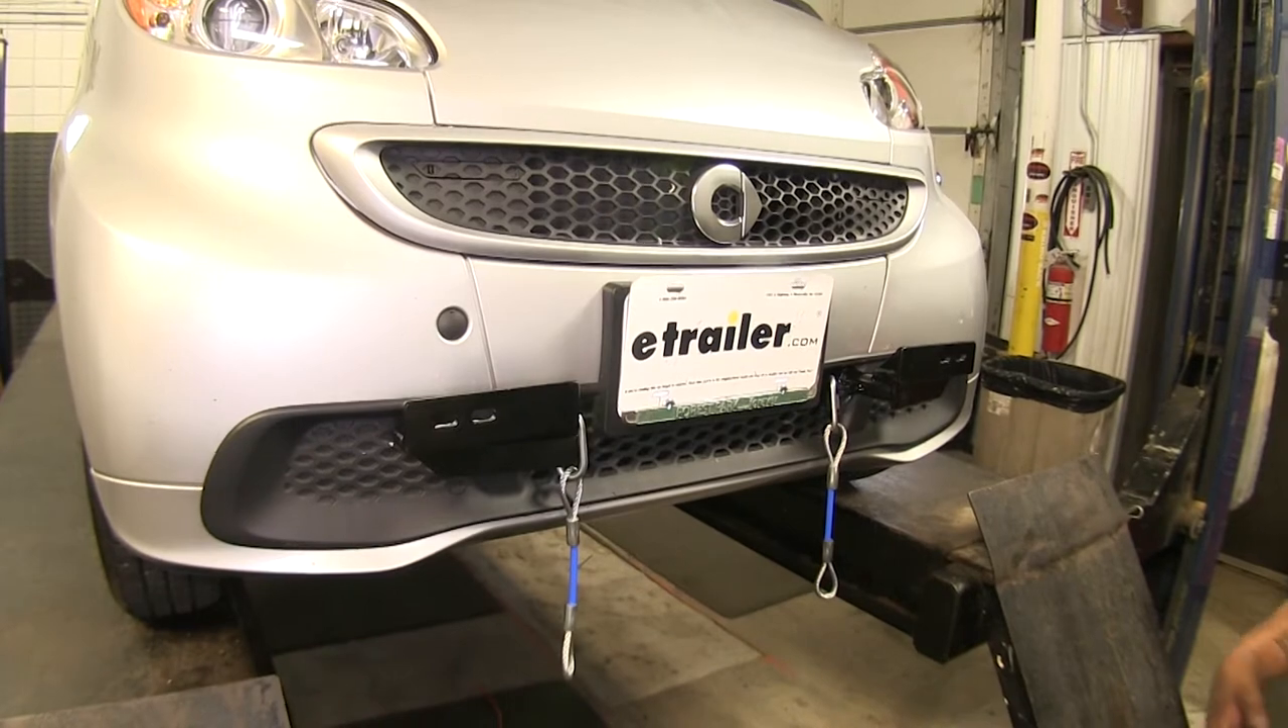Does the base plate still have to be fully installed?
No.